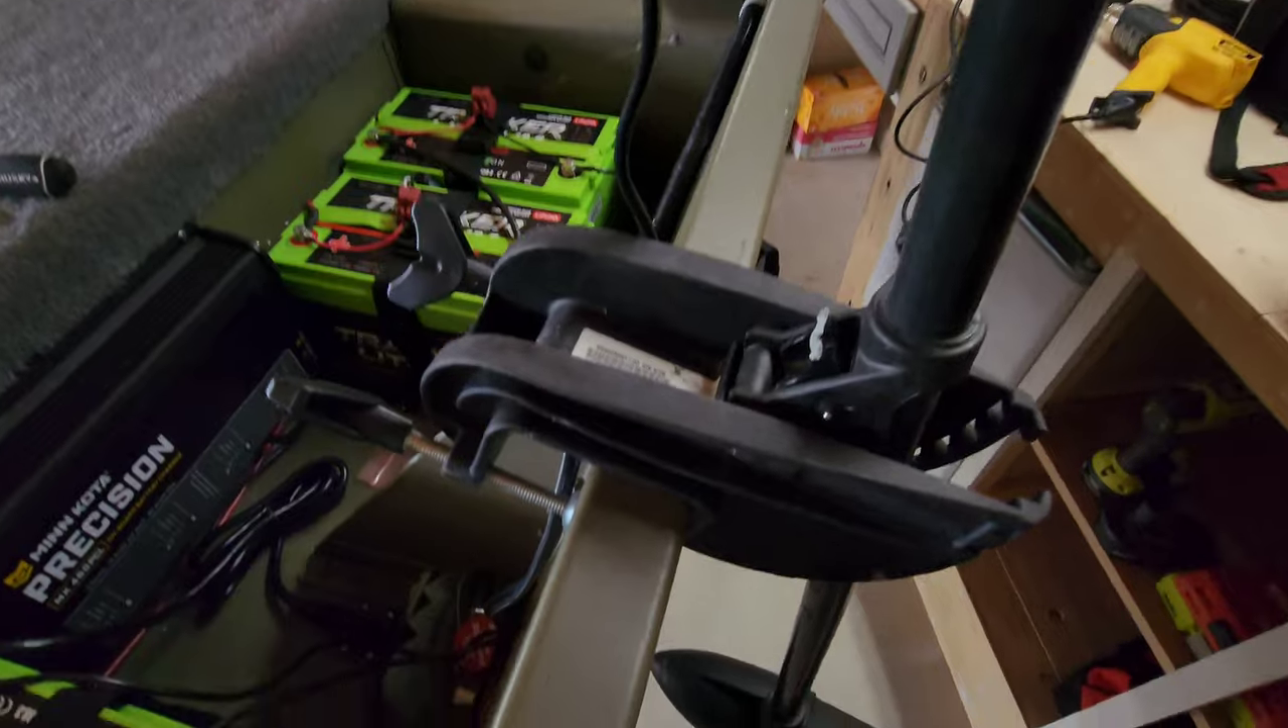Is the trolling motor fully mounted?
Yes.